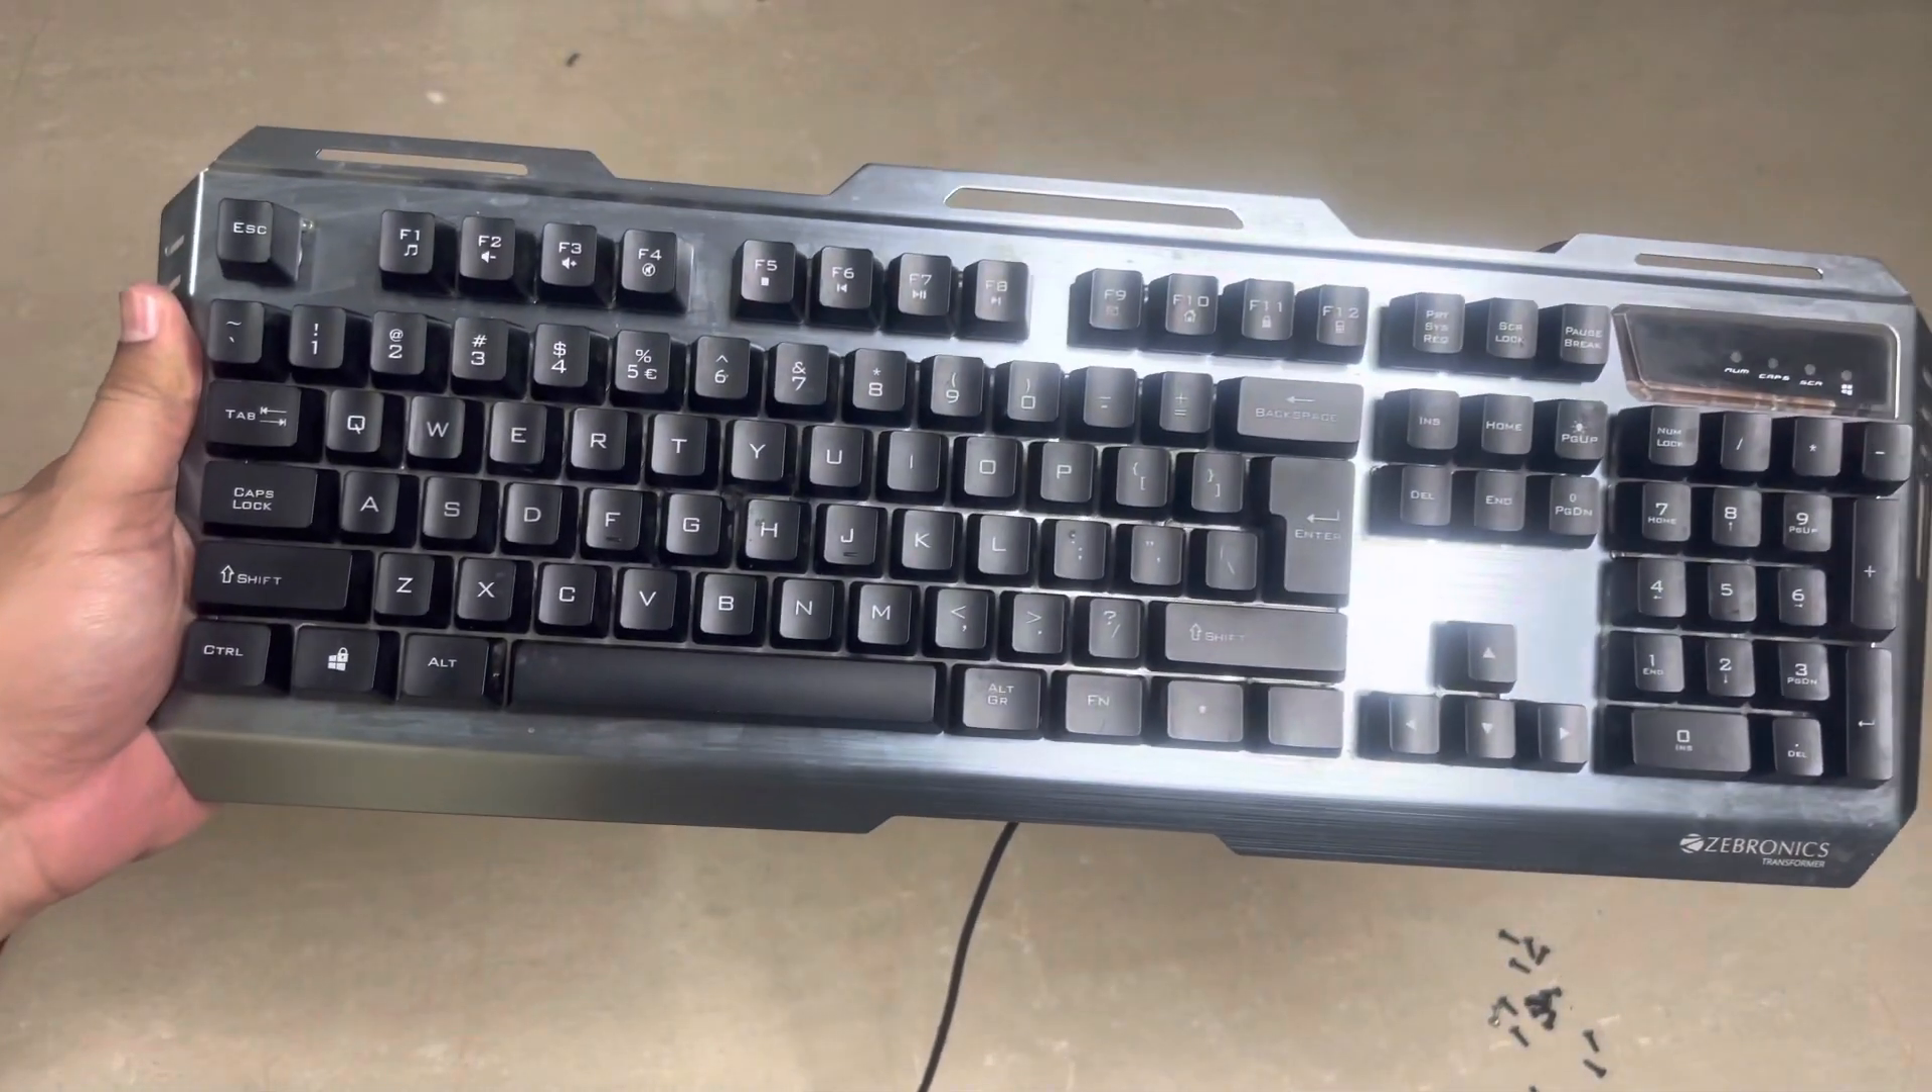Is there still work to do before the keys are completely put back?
No.